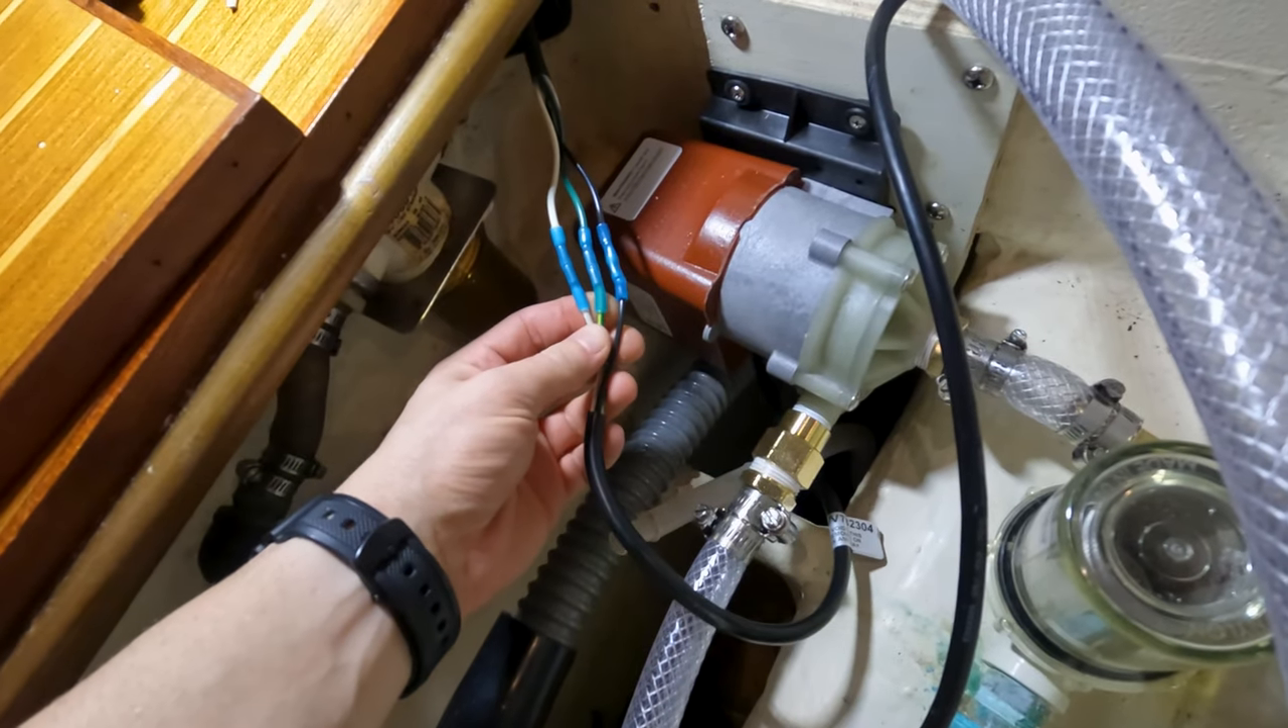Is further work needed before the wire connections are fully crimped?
No.